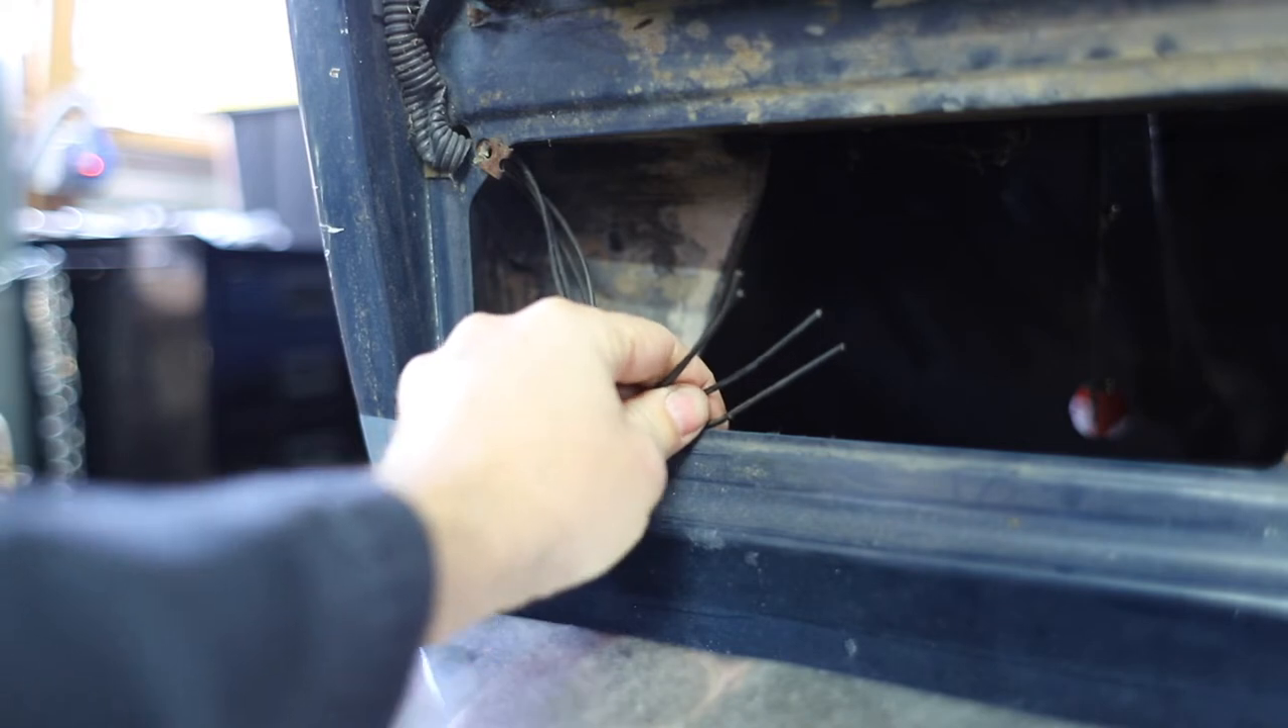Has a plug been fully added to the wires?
No.